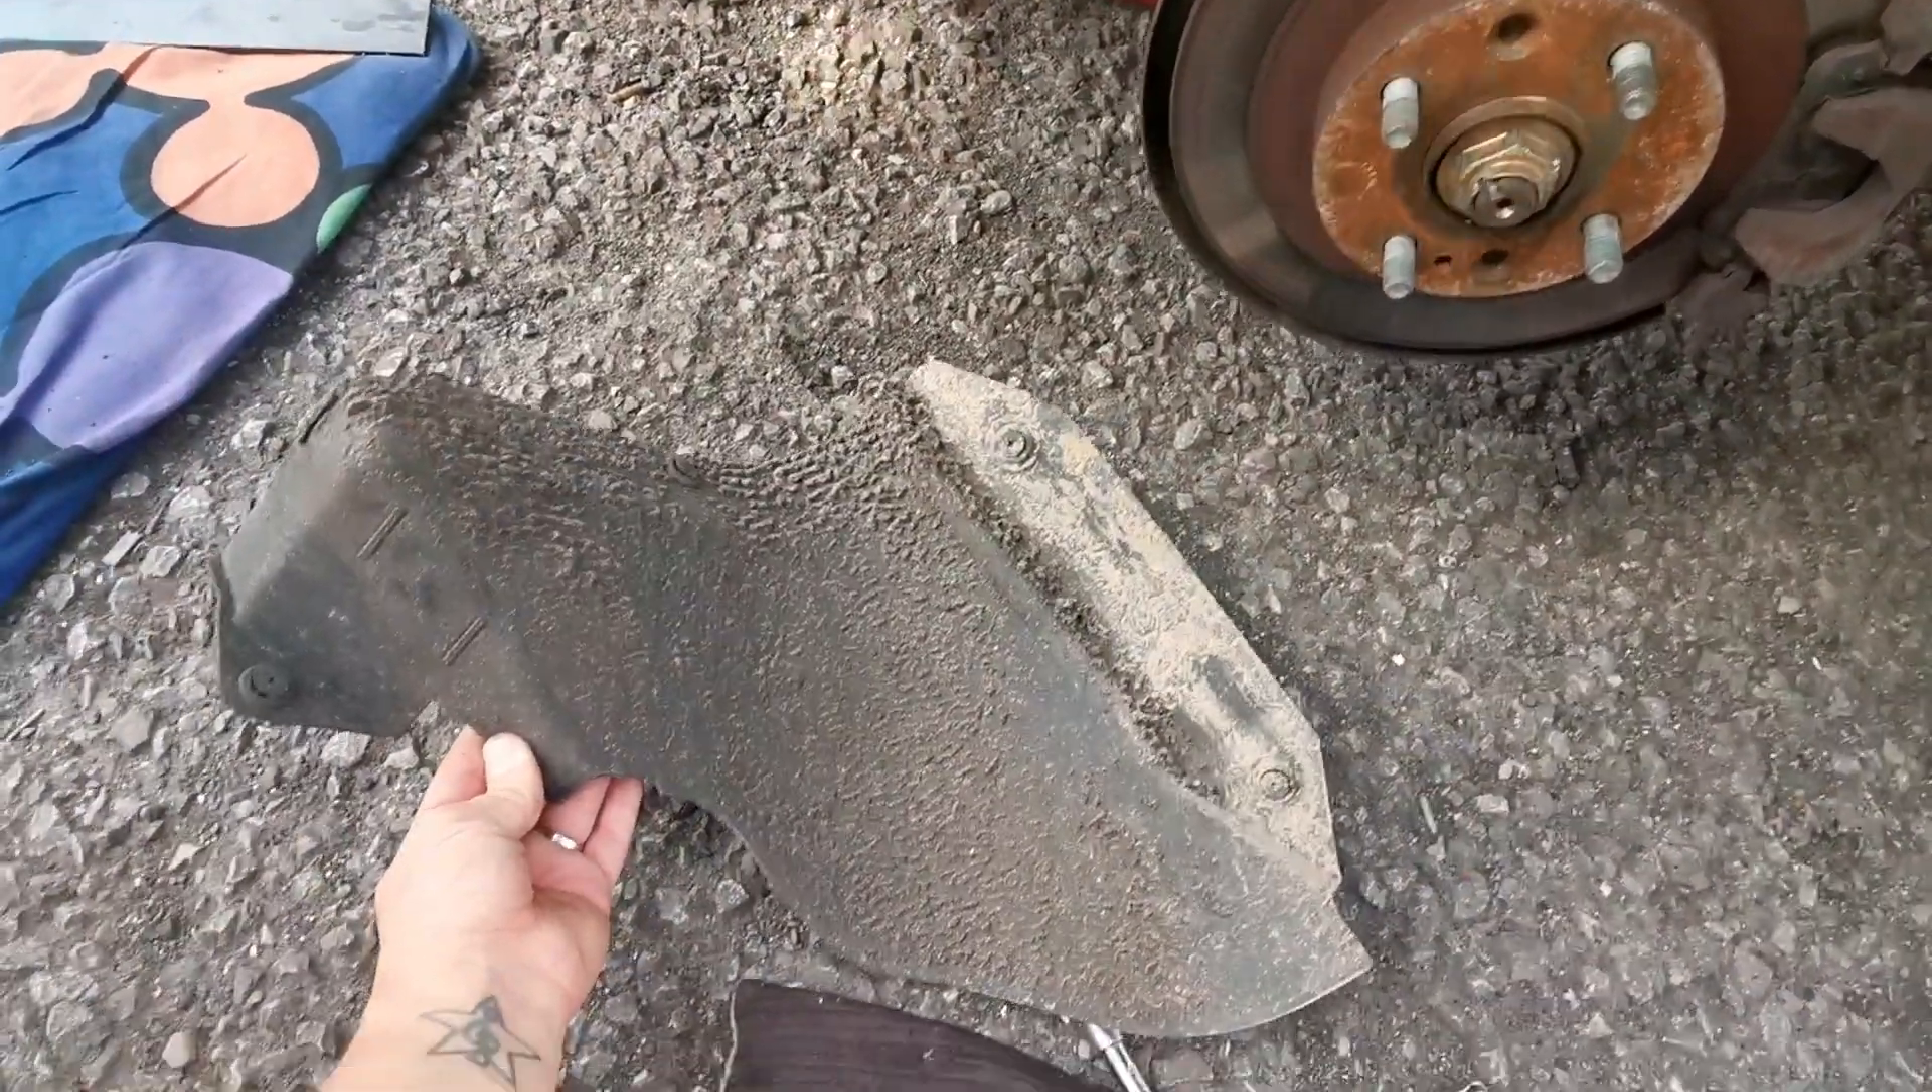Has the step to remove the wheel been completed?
Yes.